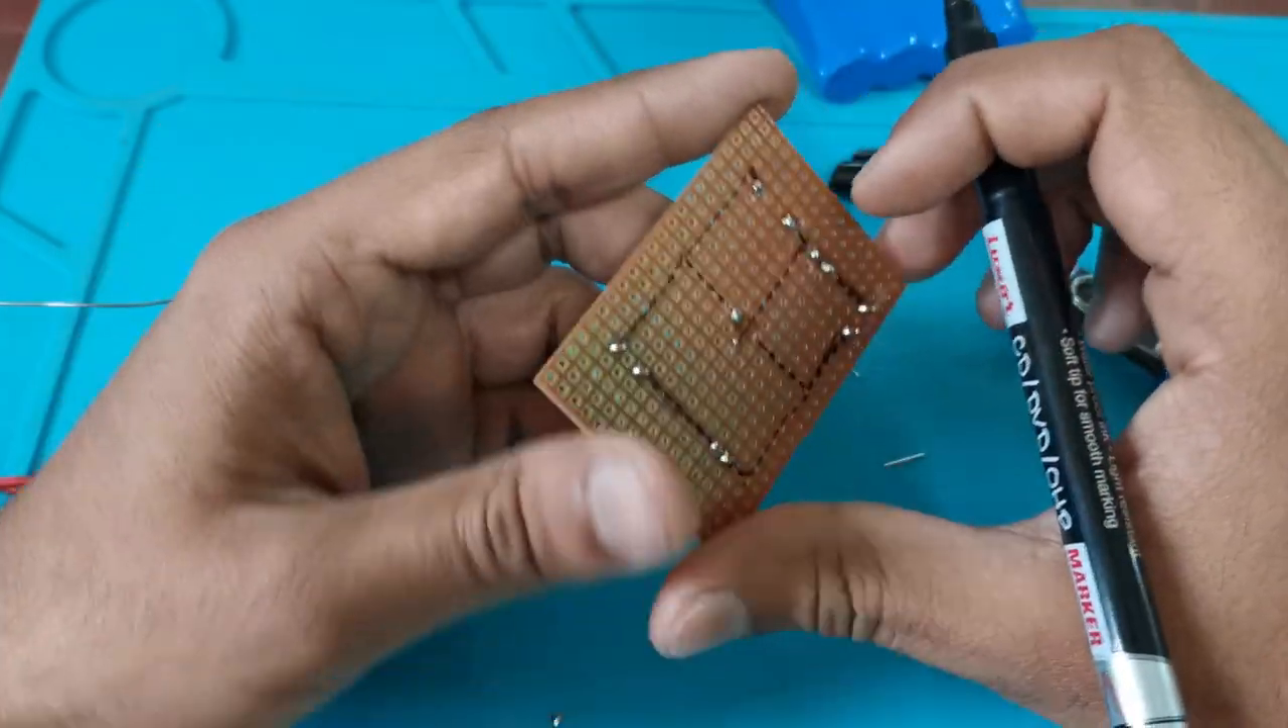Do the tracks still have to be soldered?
Yes.